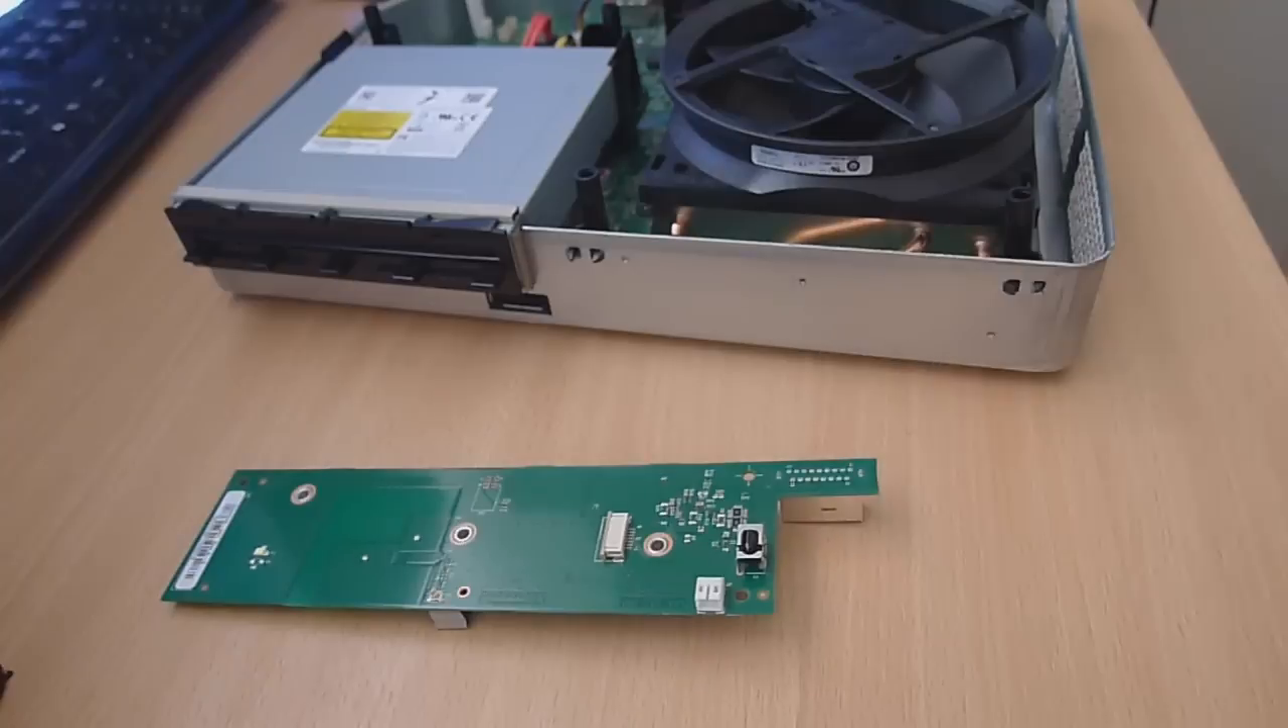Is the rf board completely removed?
Yes.